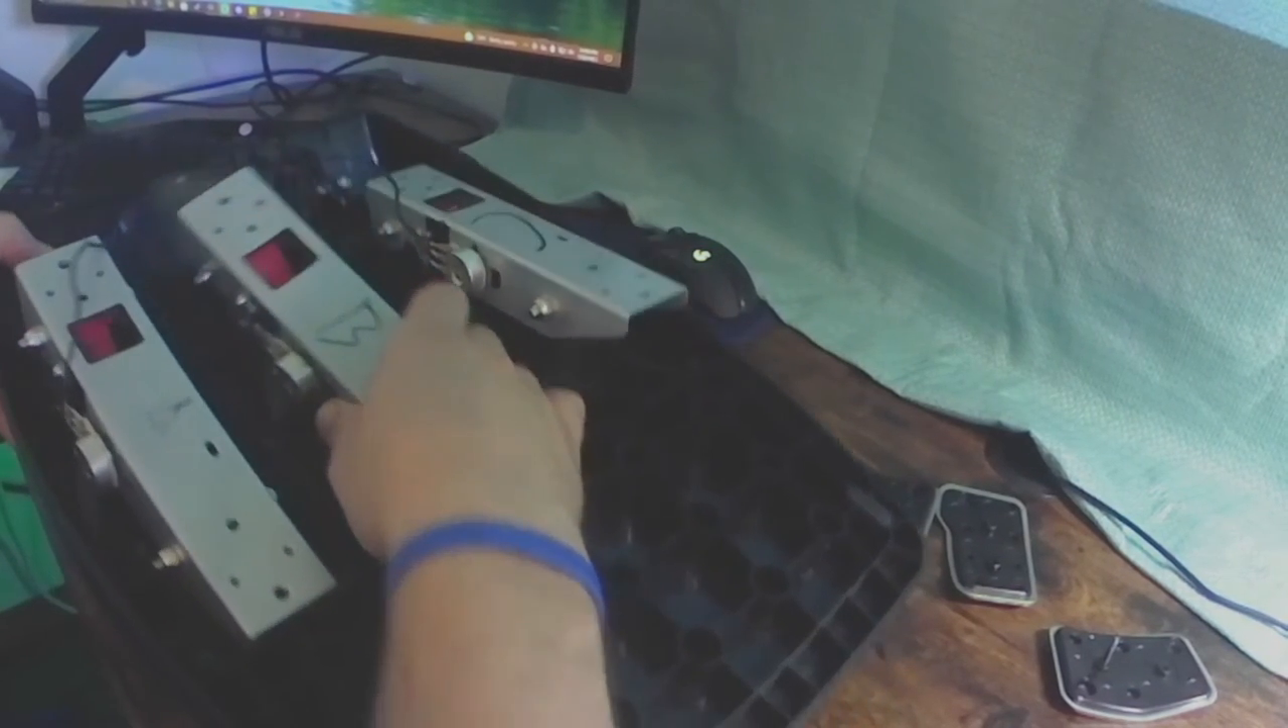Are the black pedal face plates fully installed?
No.